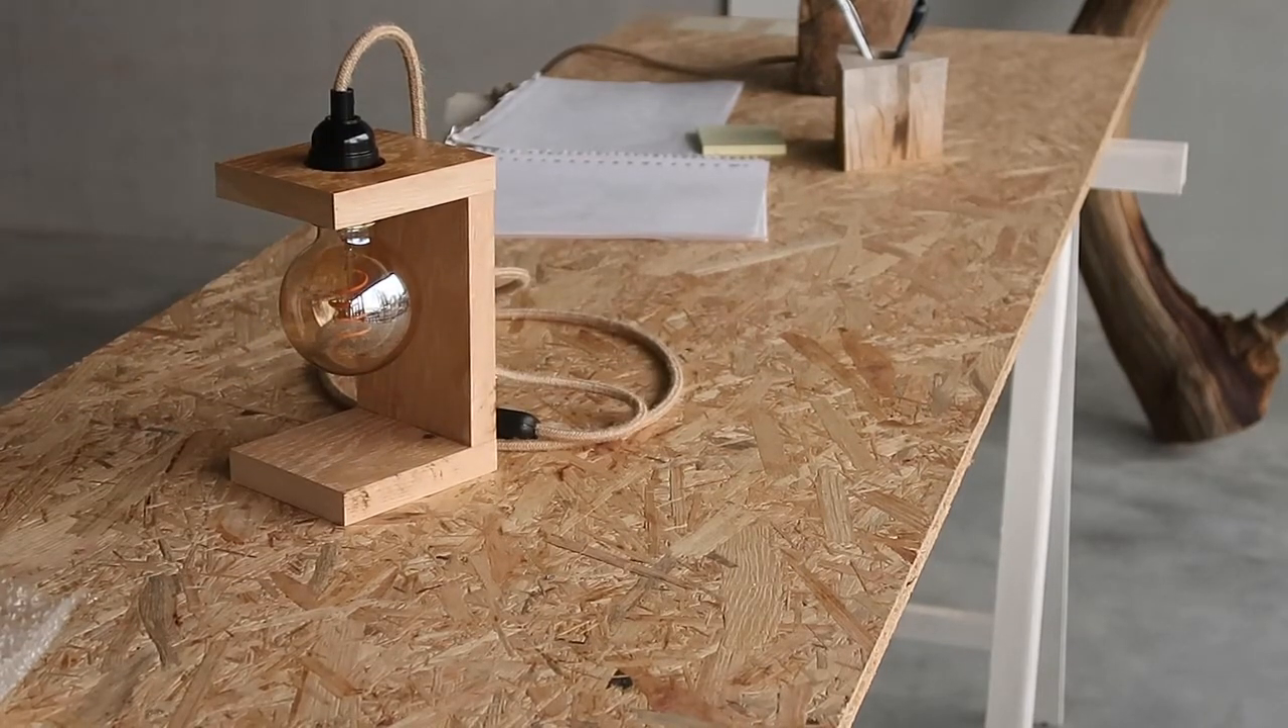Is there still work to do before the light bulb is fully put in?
No.